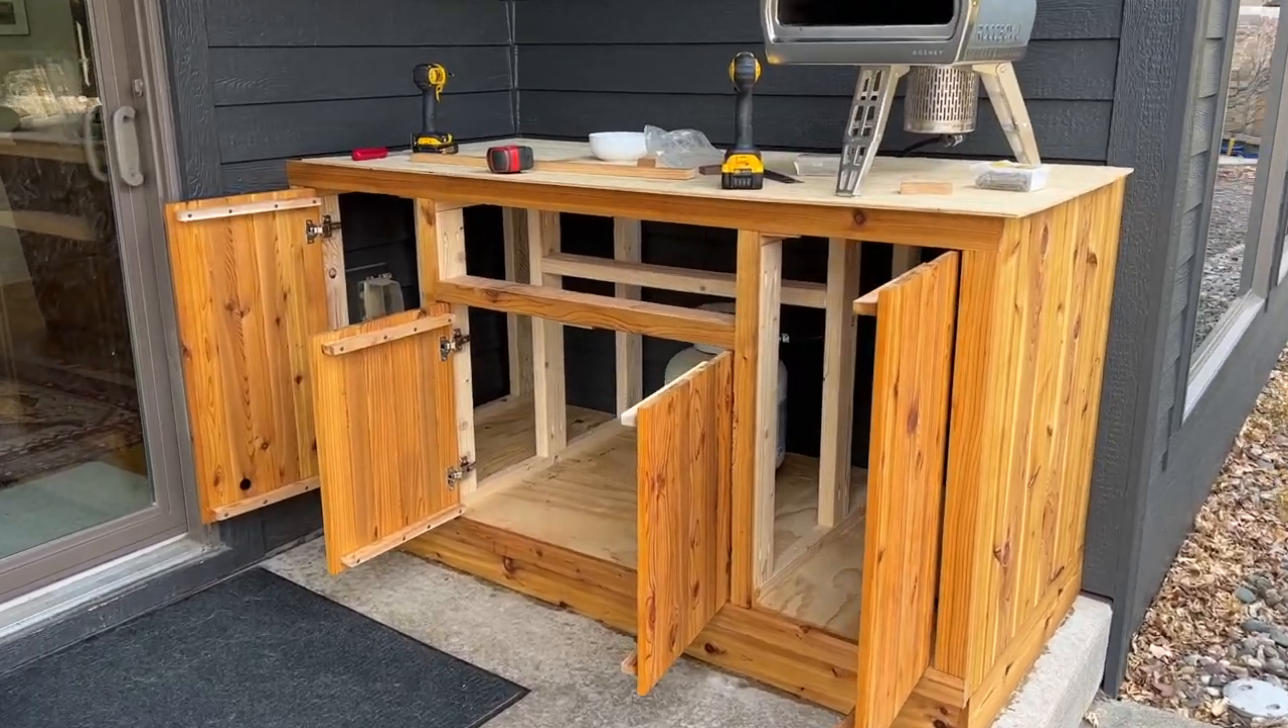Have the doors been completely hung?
Yes.